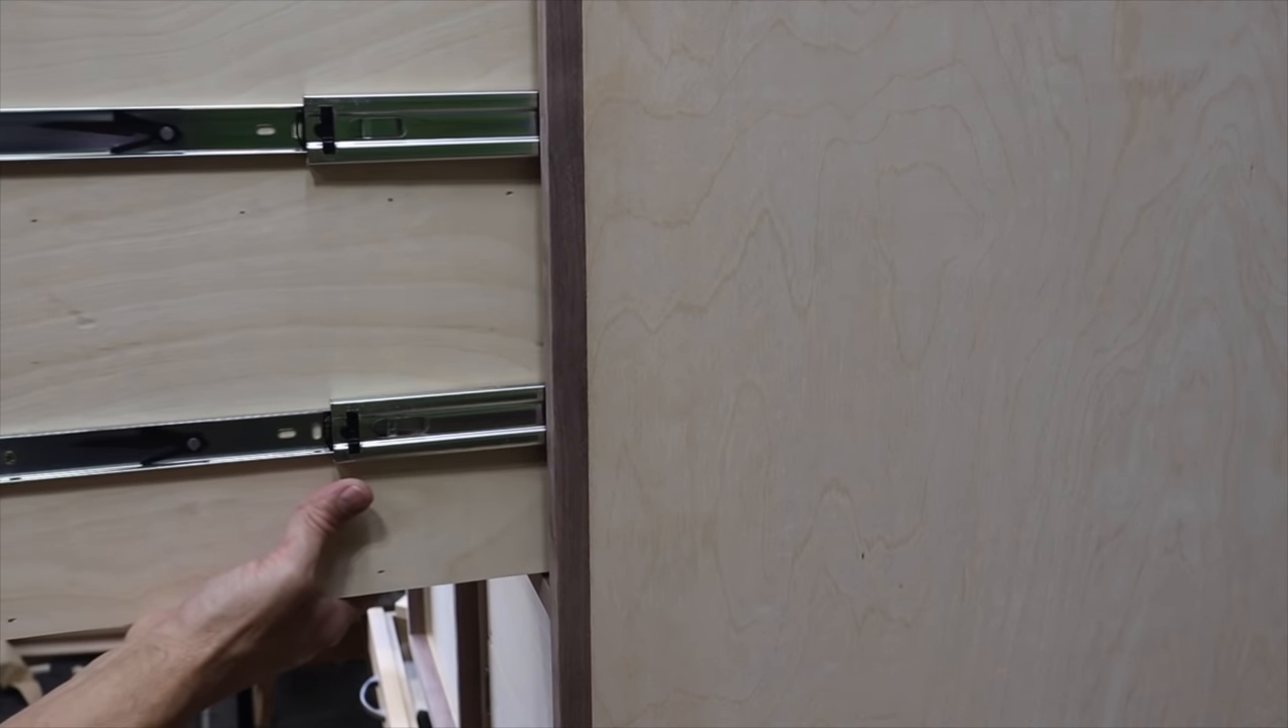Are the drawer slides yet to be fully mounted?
No.